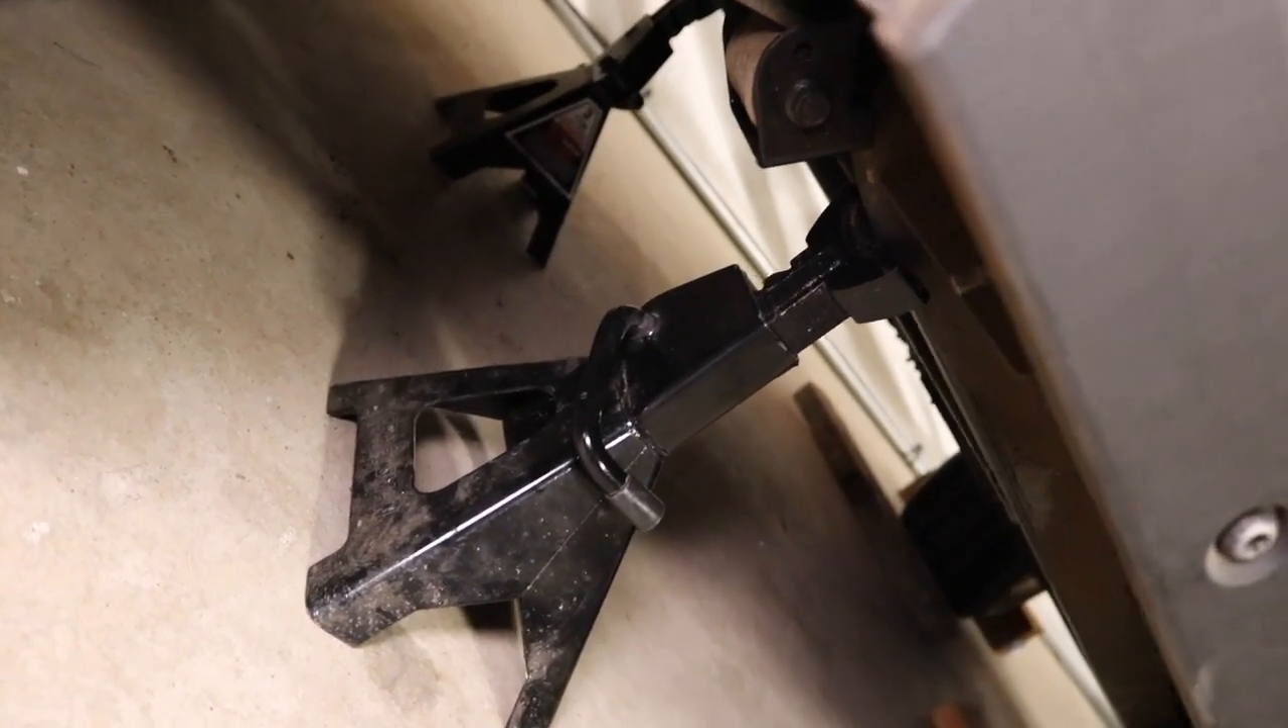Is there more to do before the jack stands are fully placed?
No.